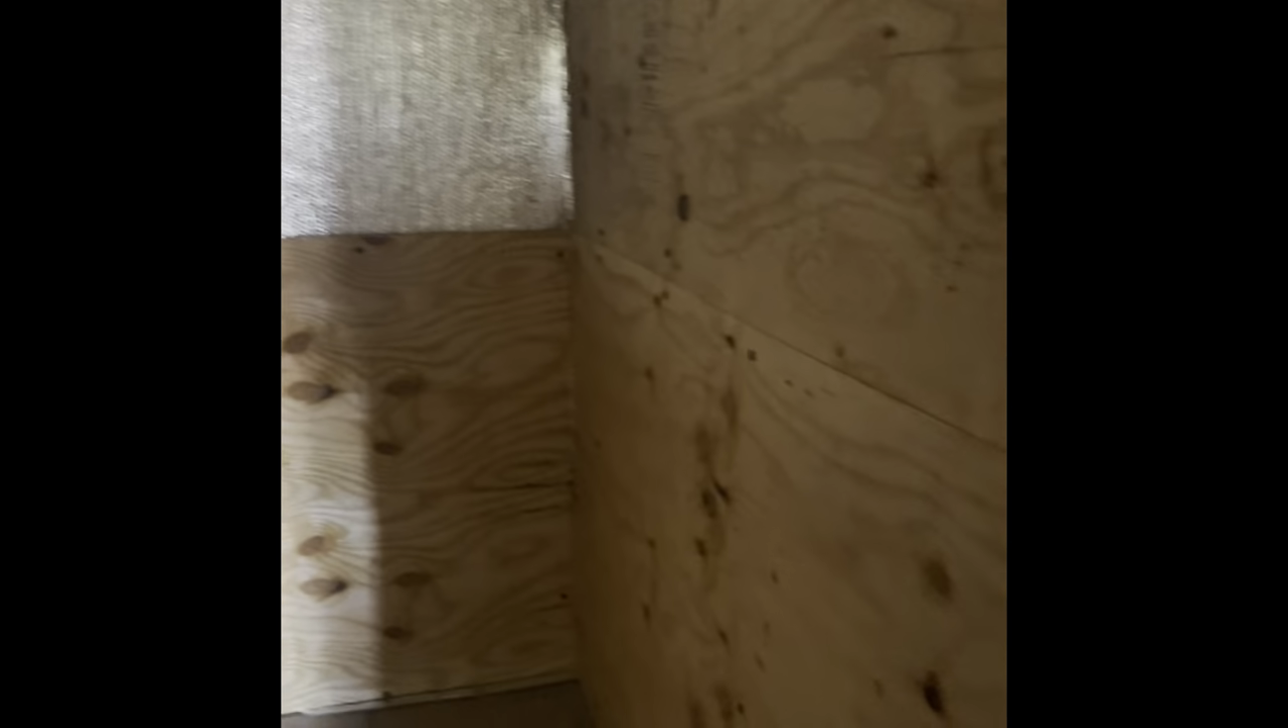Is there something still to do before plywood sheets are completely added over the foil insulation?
Yes.